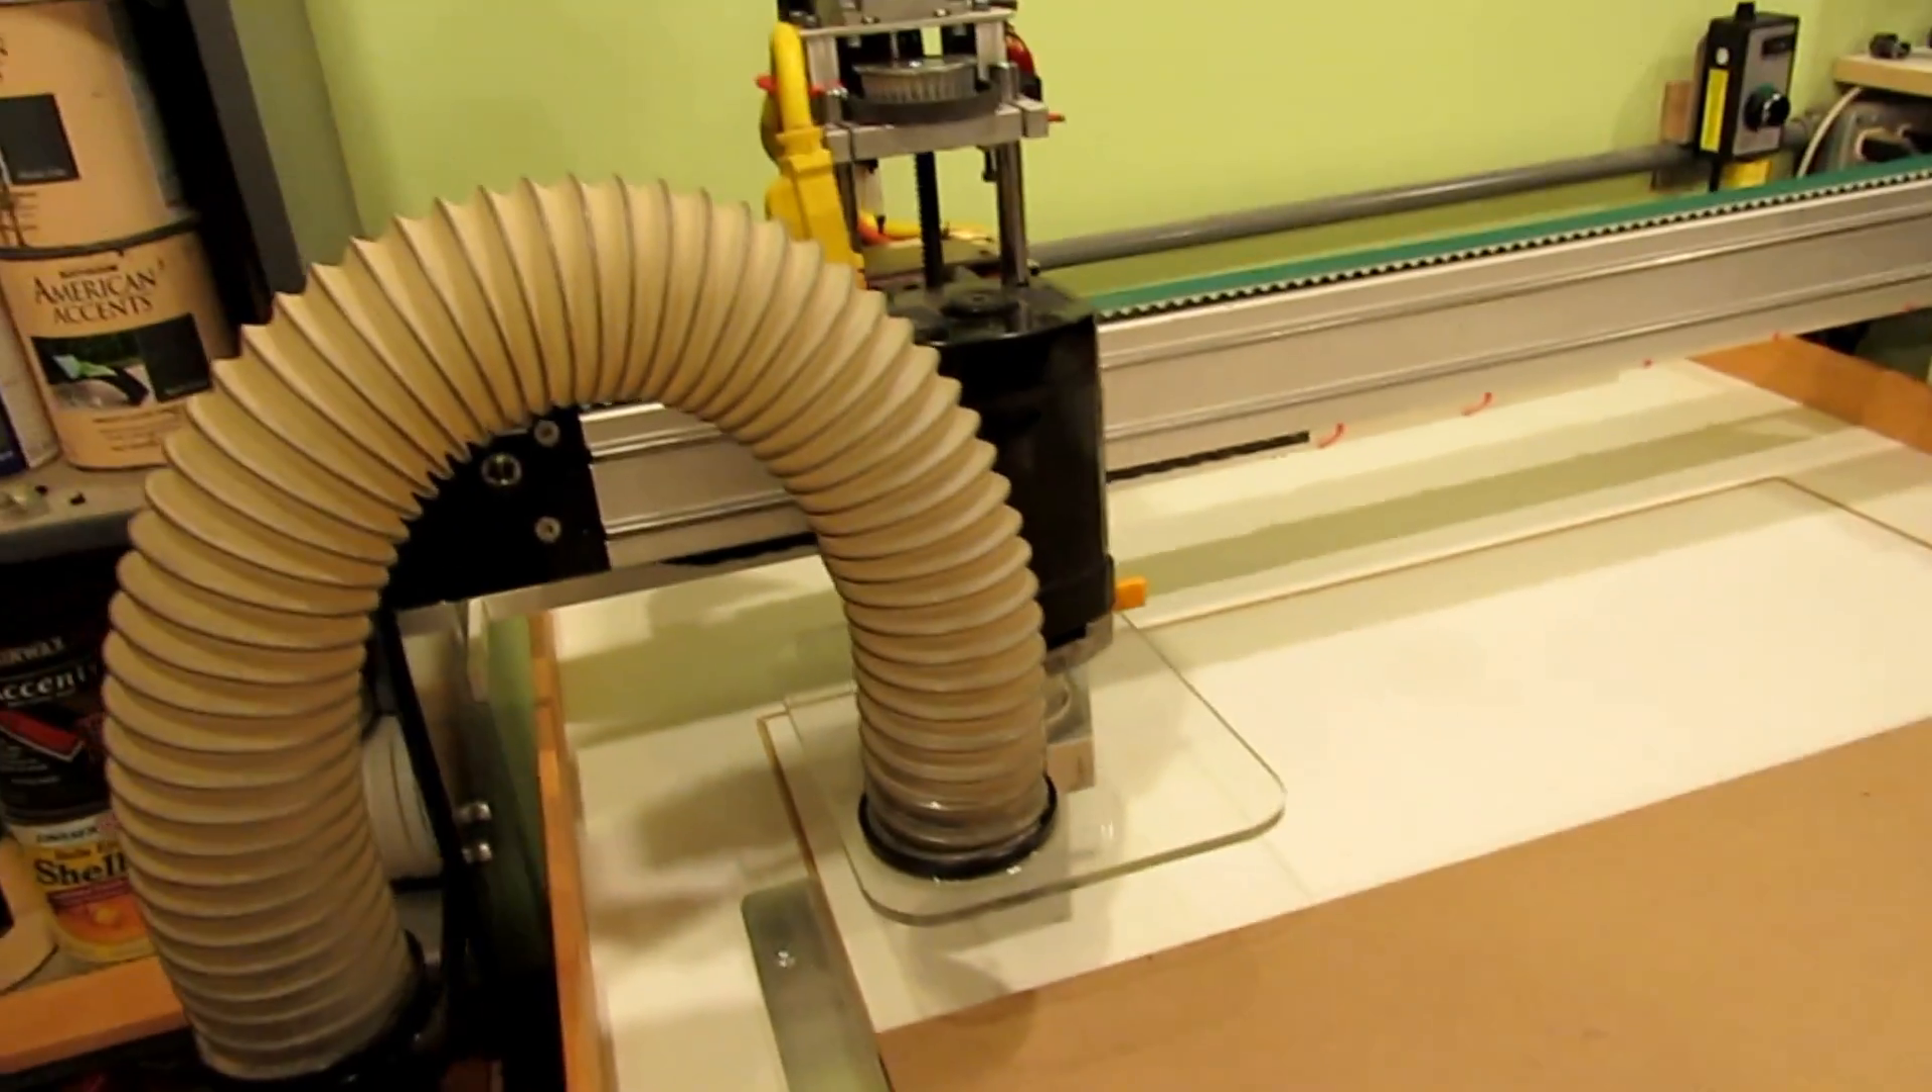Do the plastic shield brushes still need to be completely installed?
Yes.